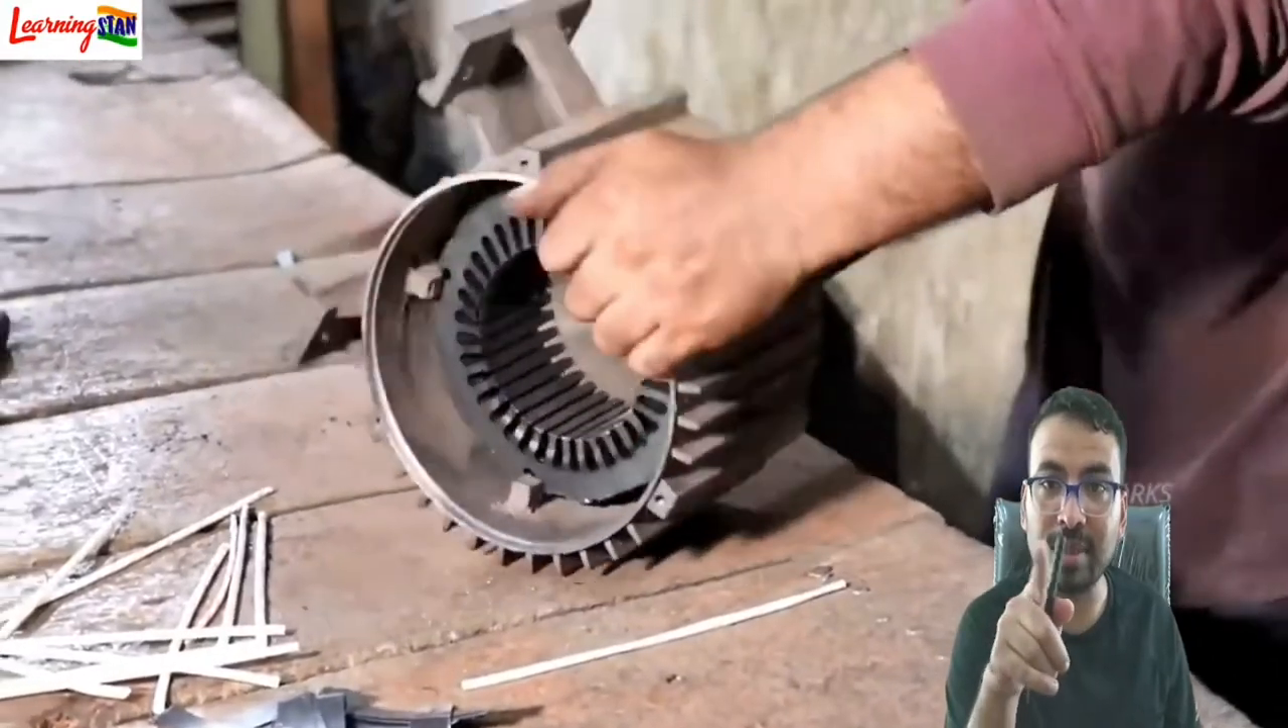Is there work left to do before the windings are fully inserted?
Yes.